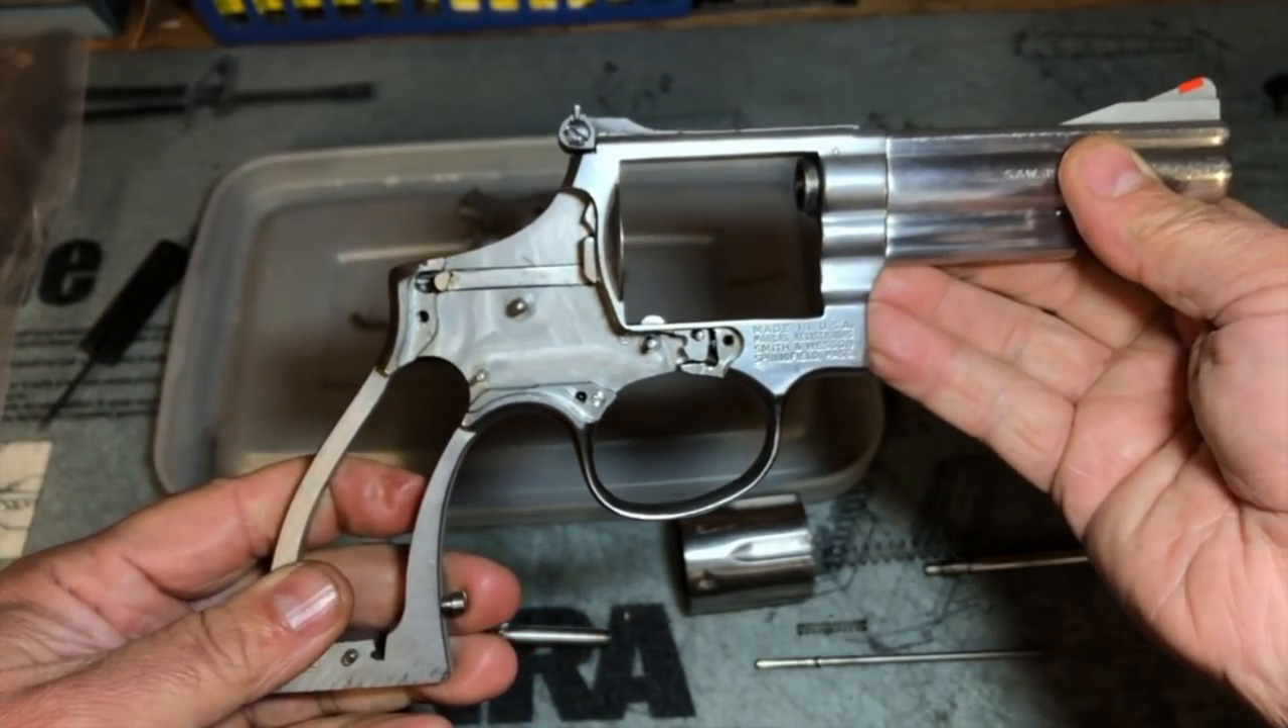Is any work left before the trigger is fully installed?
Yes.